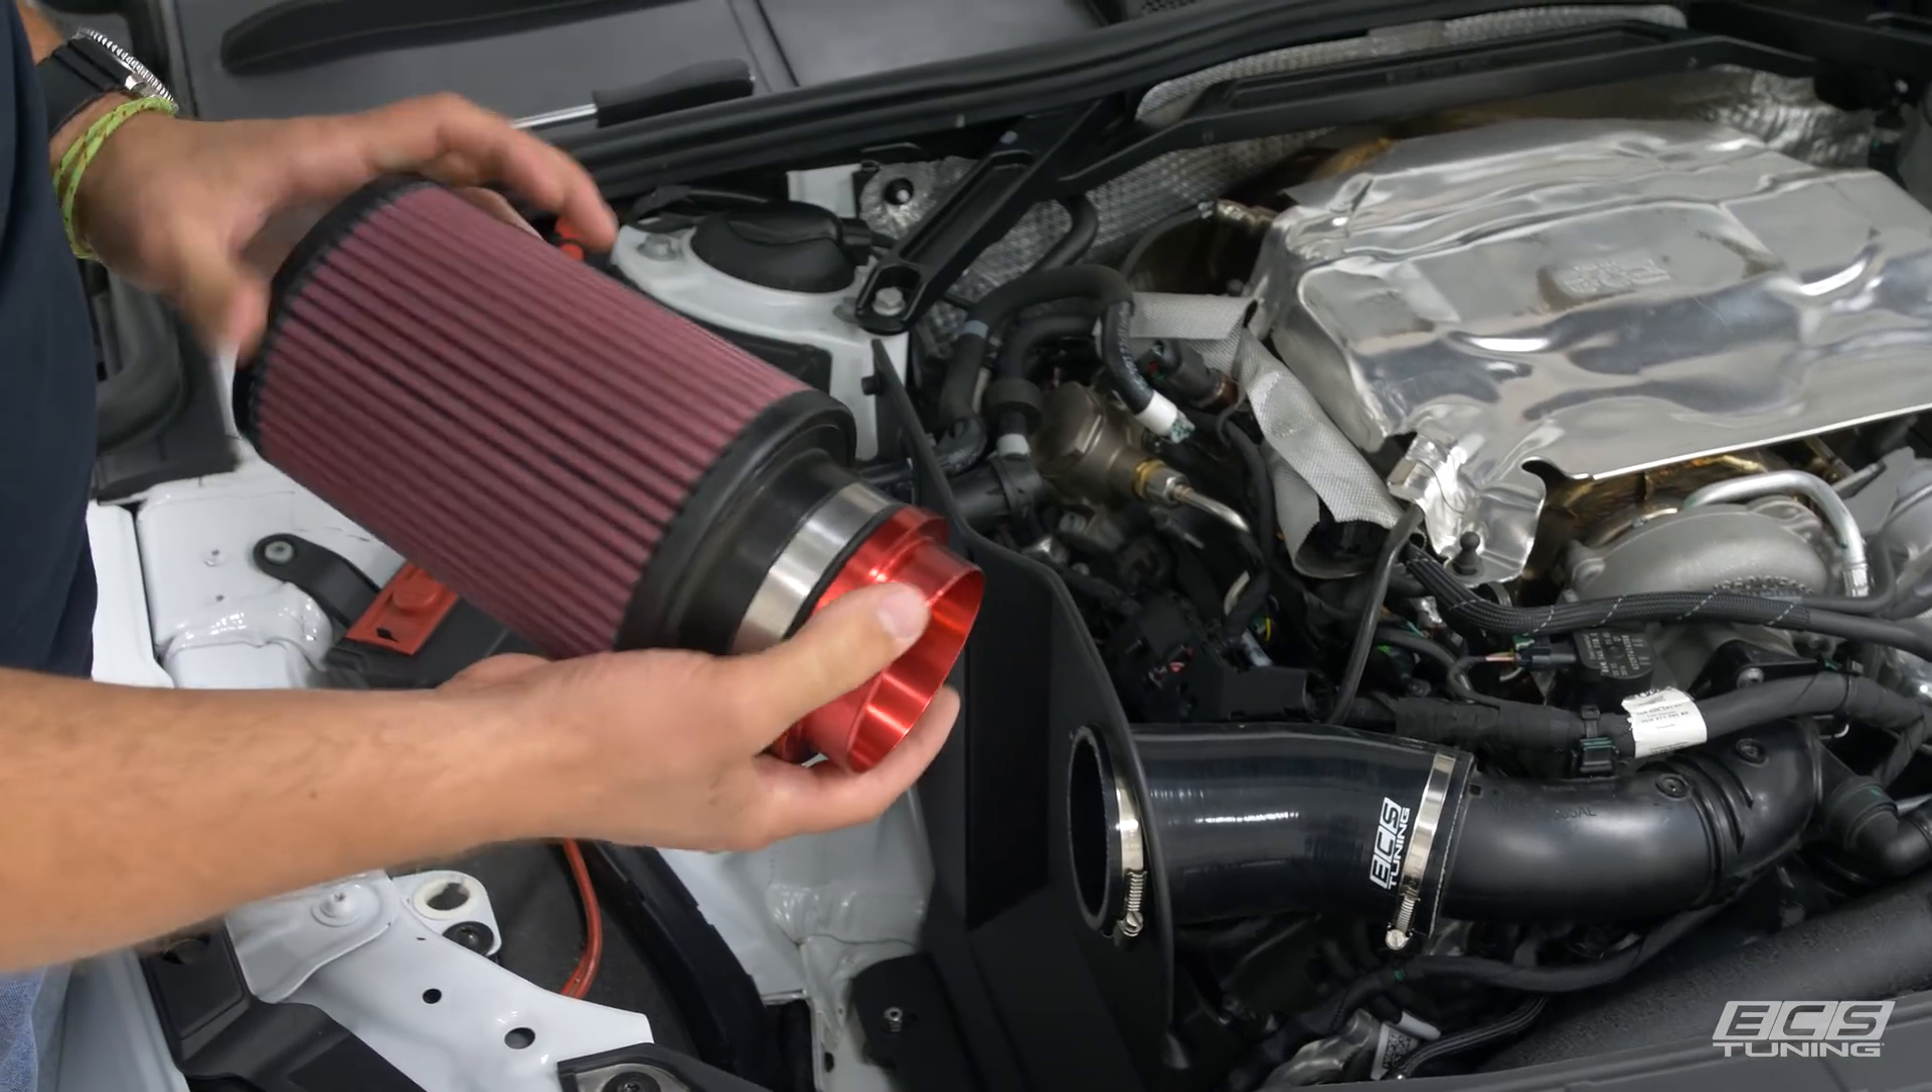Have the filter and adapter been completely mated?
Yes.